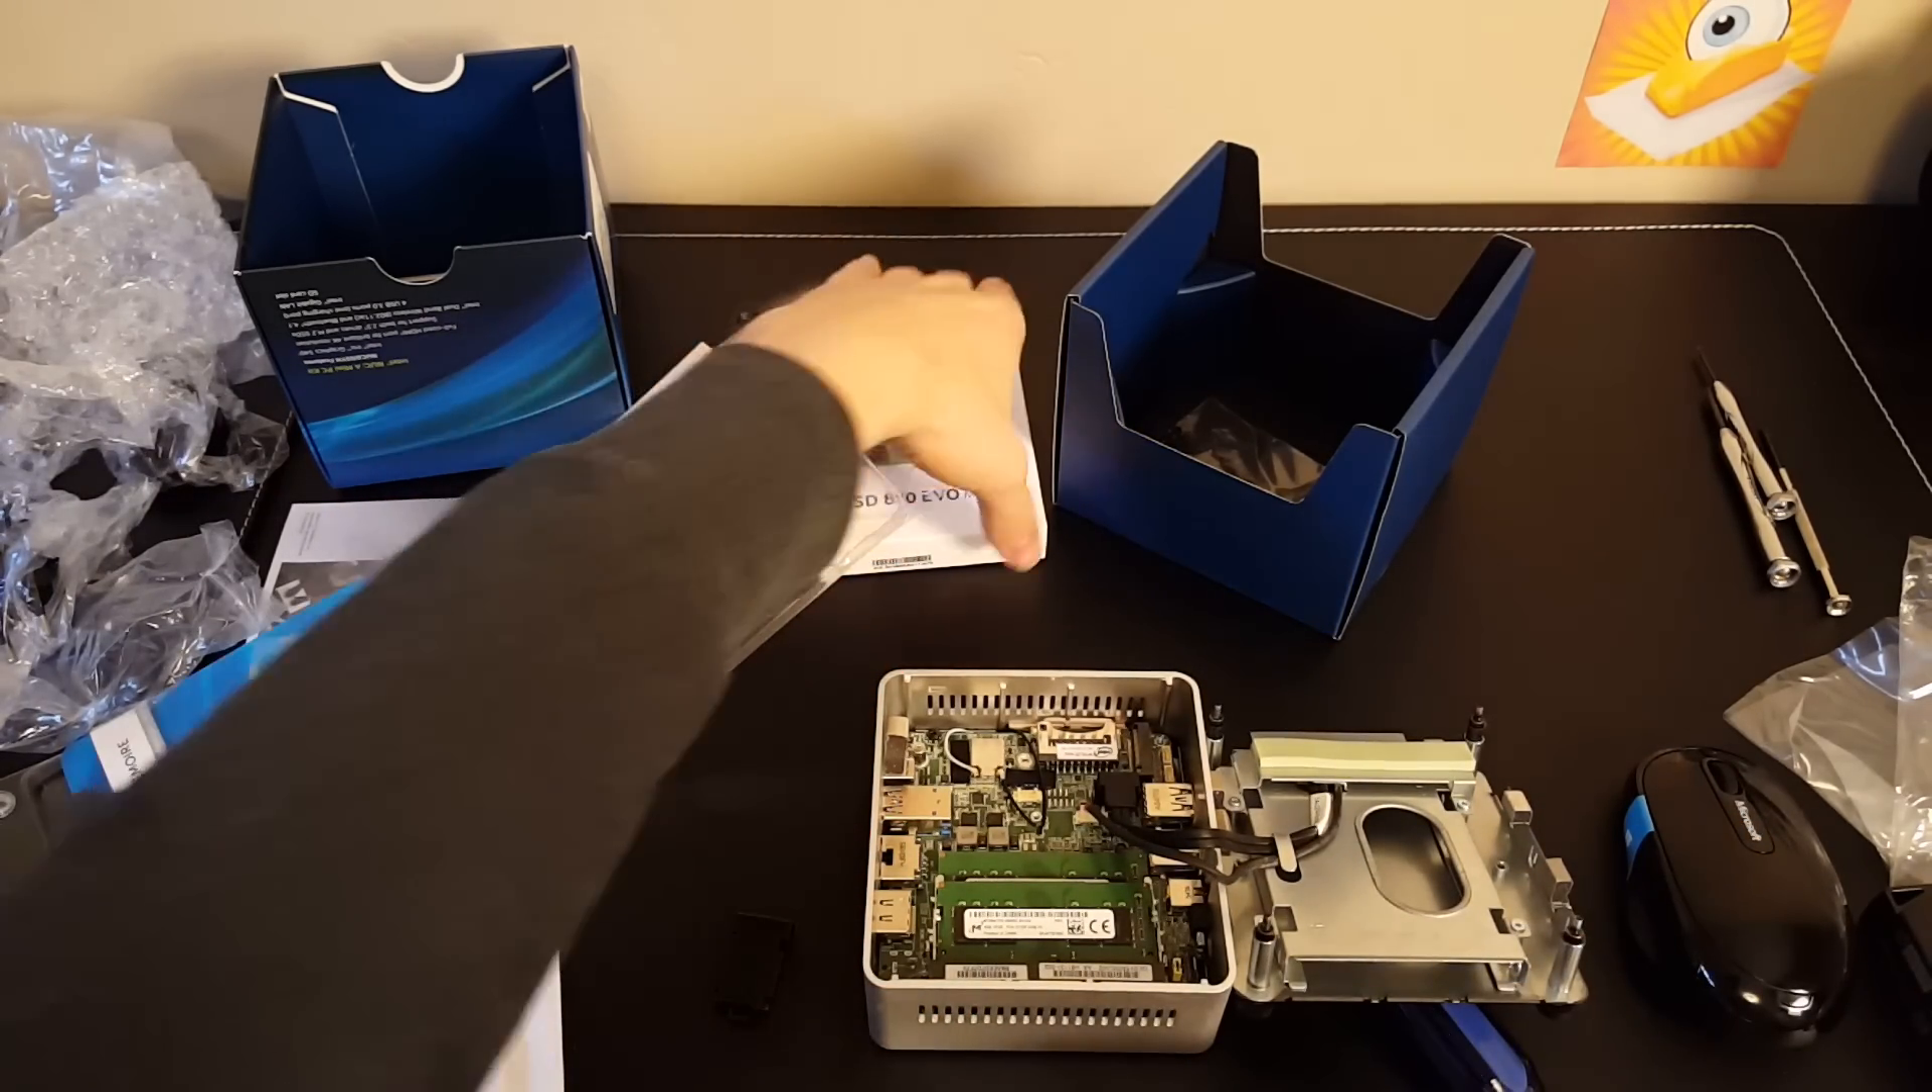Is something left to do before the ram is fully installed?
No.